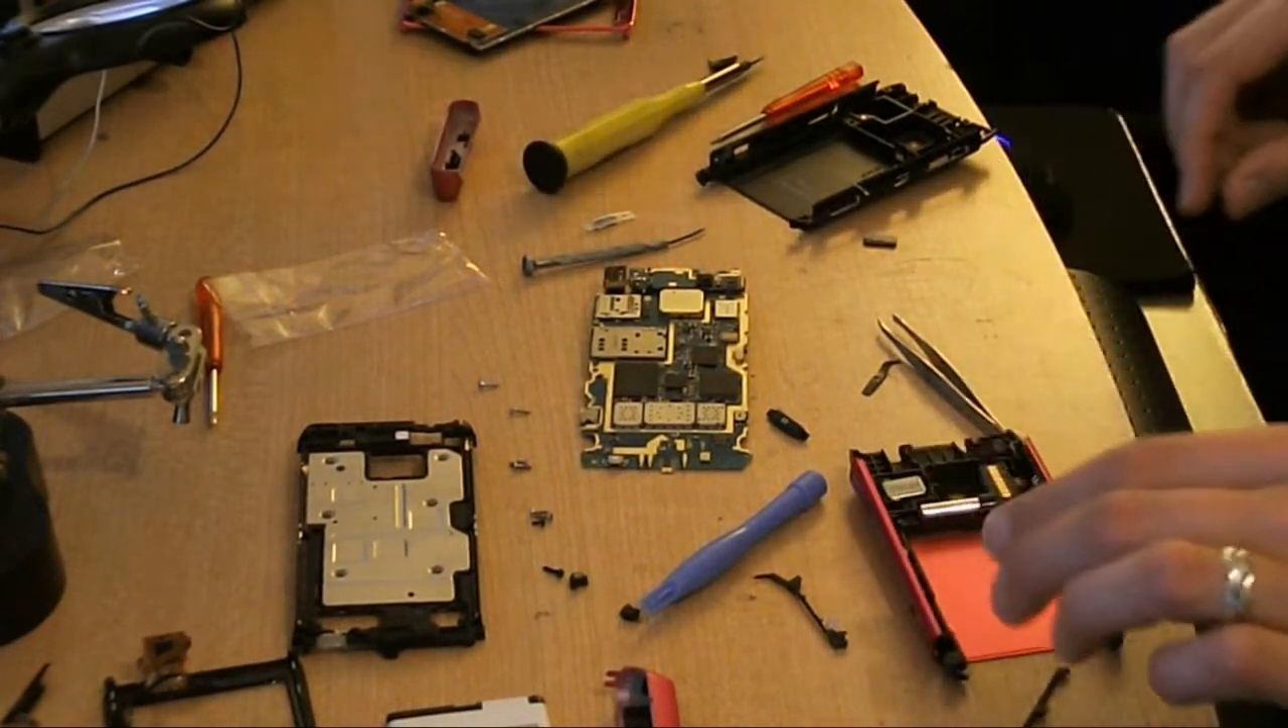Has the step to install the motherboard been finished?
No.